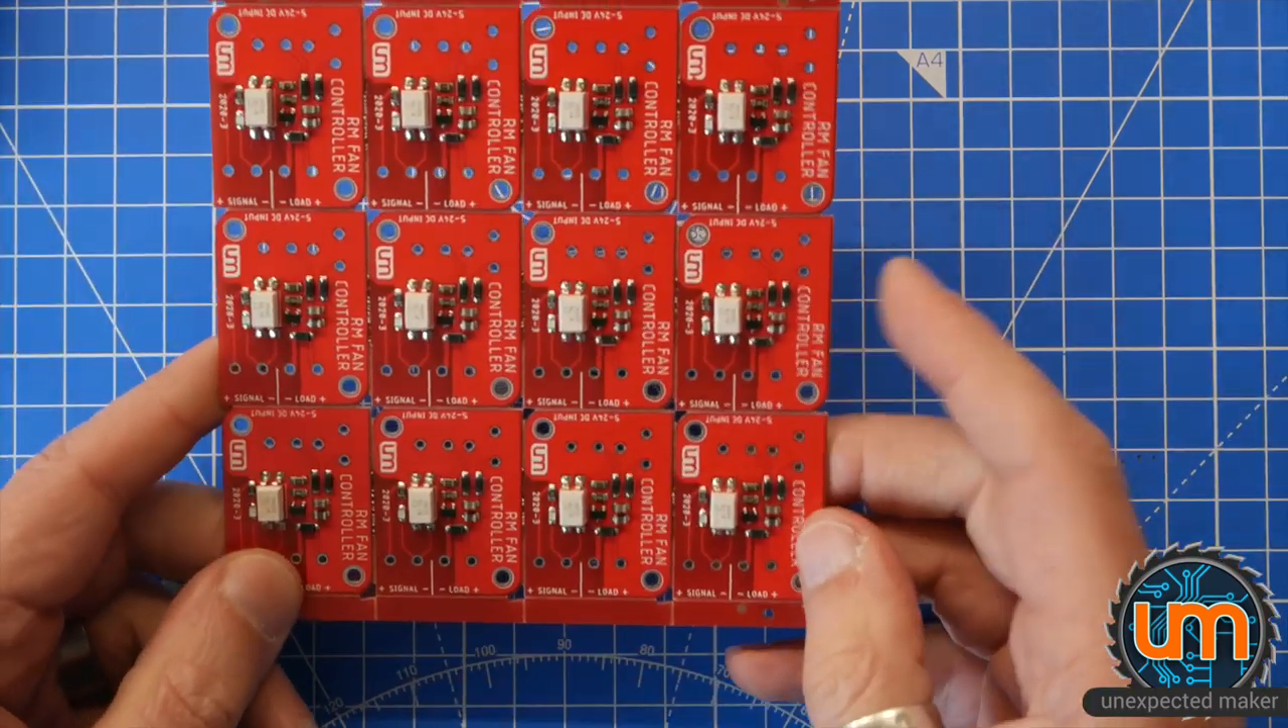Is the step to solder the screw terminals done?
No.